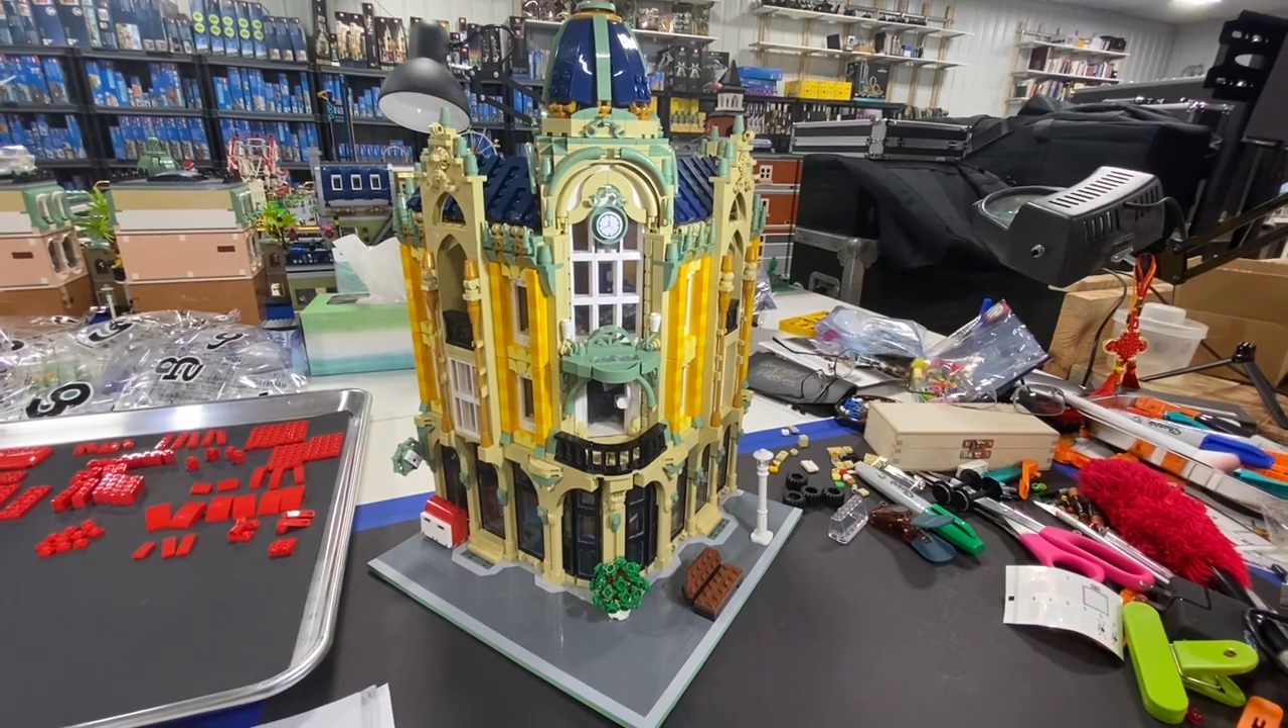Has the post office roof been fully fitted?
Yes.